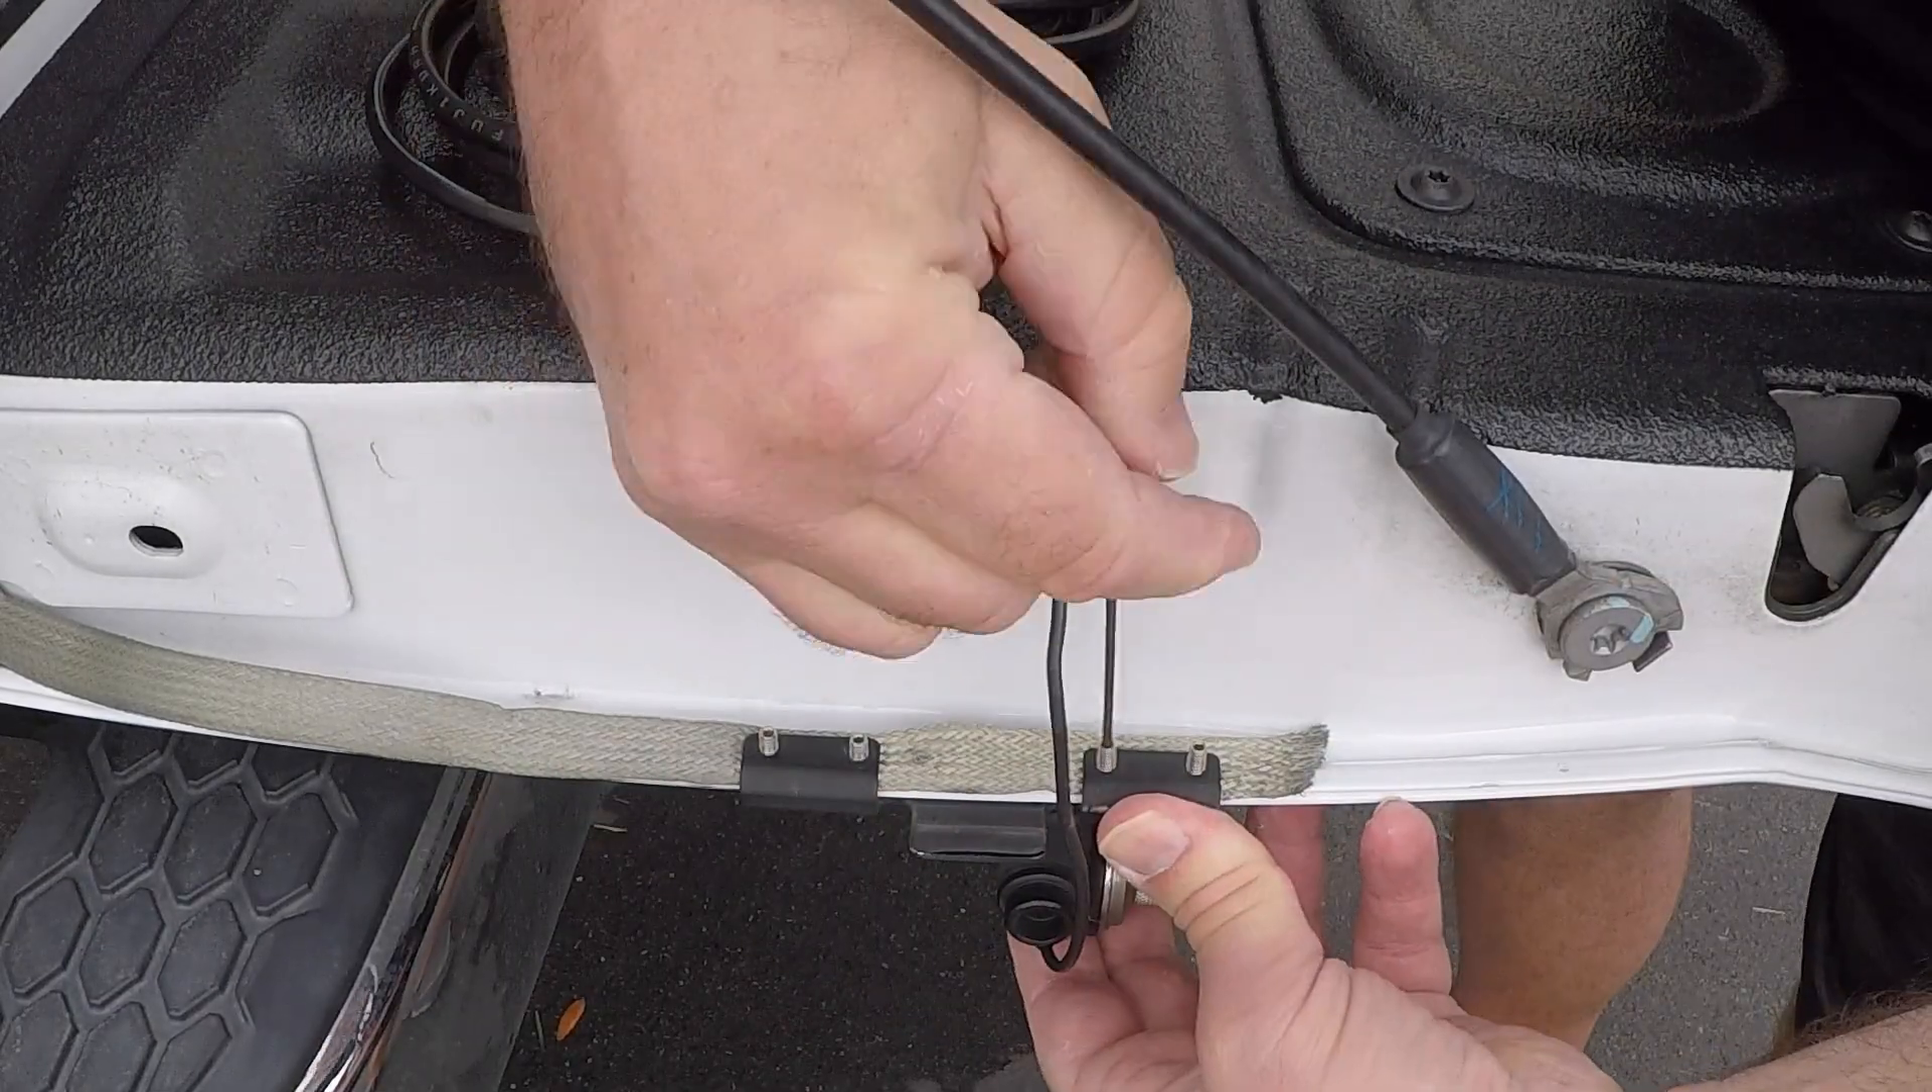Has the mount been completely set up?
No.